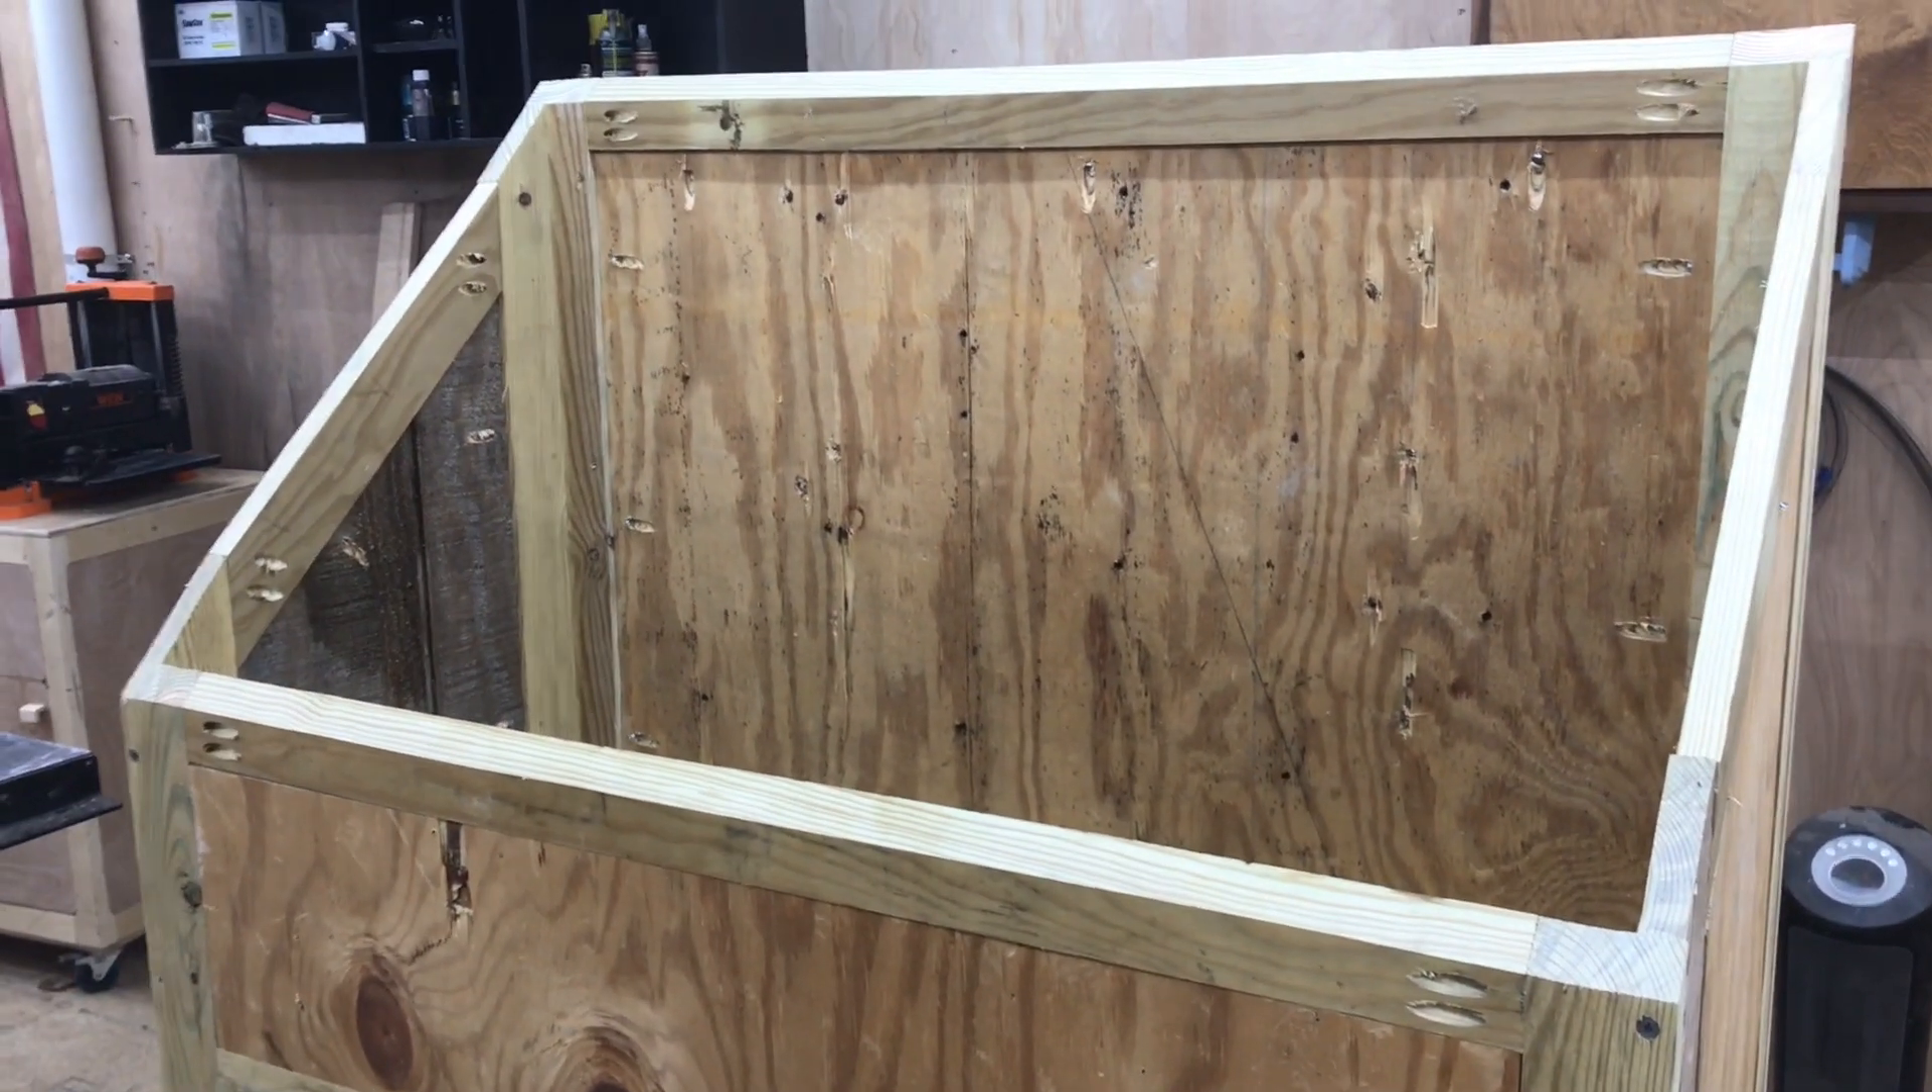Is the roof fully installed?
No.